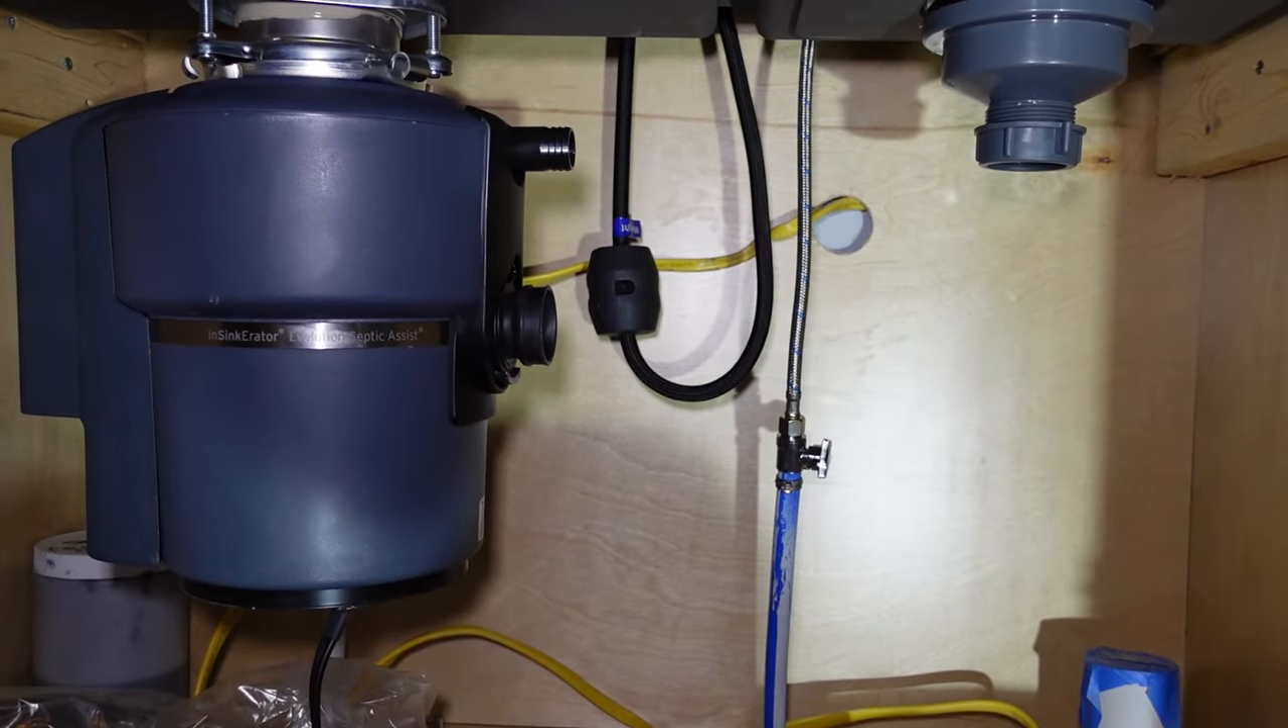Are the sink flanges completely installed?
Yes.